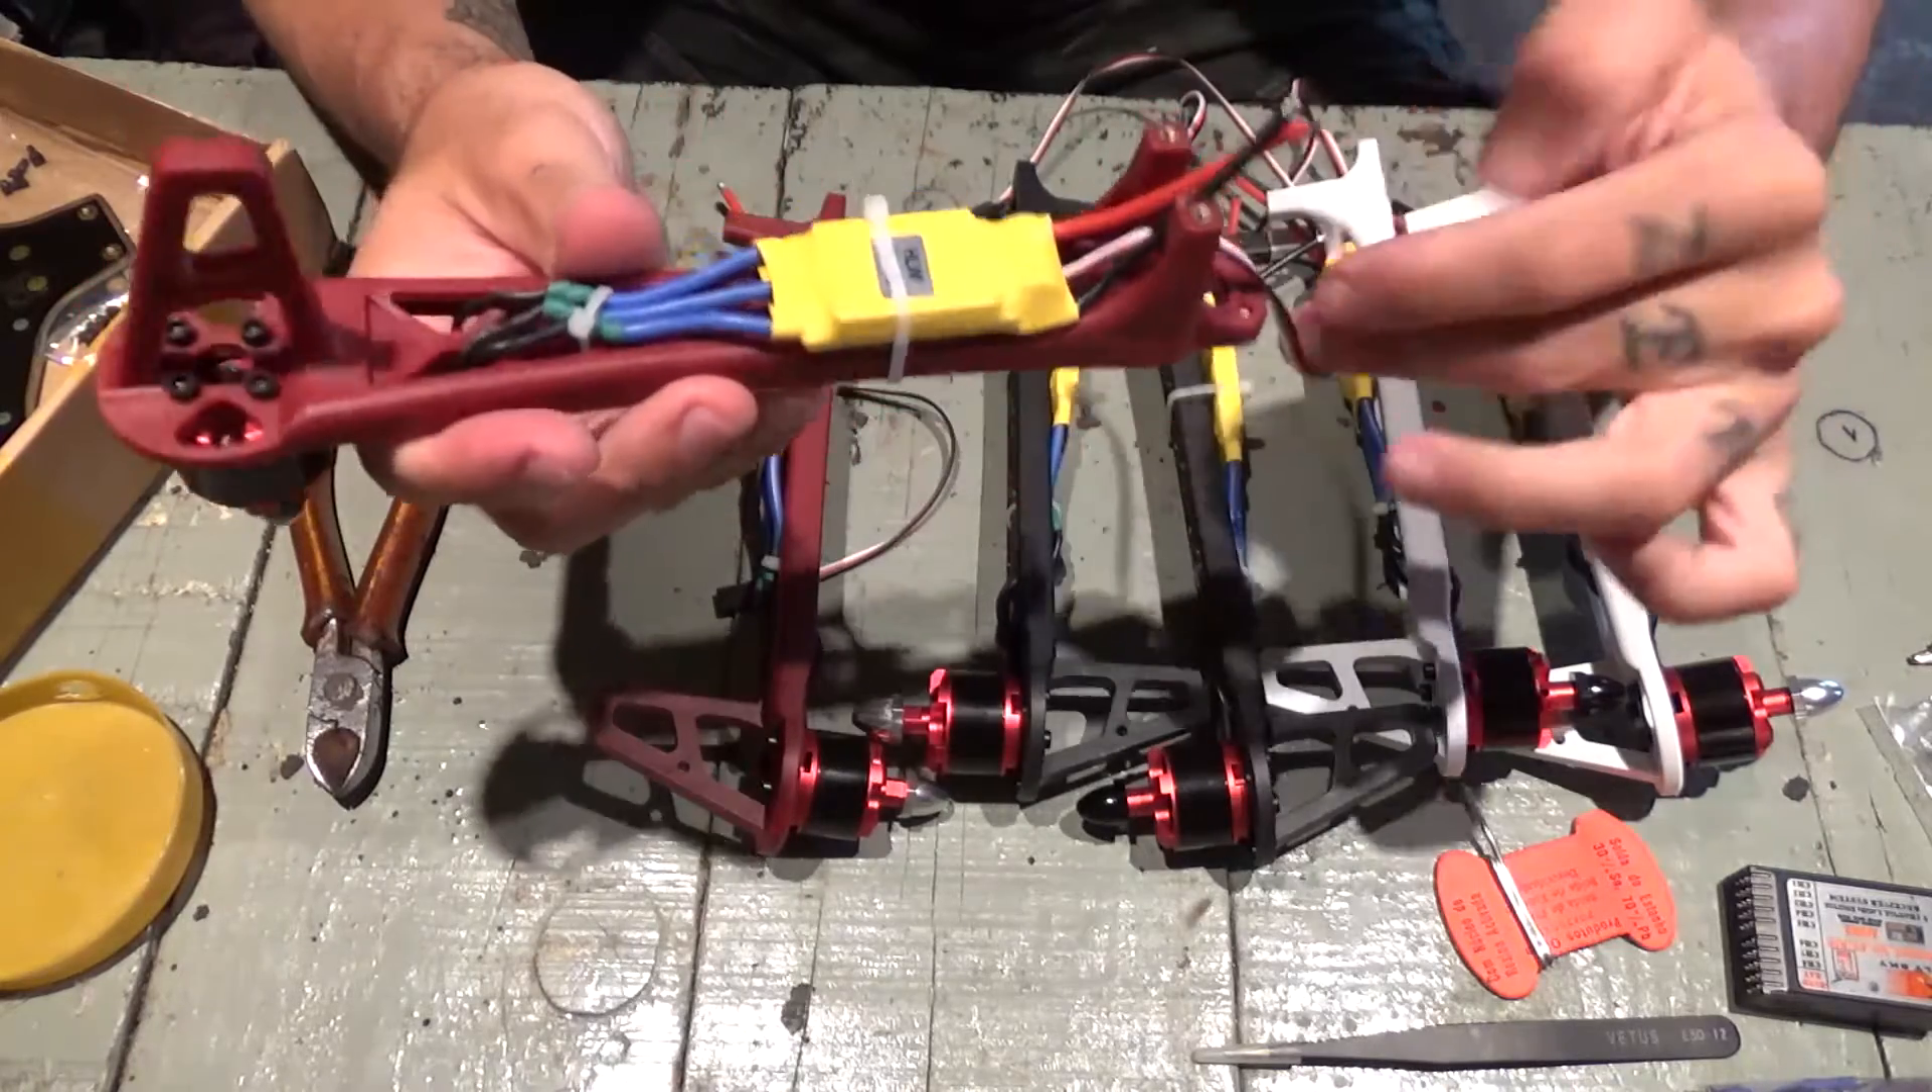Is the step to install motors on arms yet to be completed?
No.